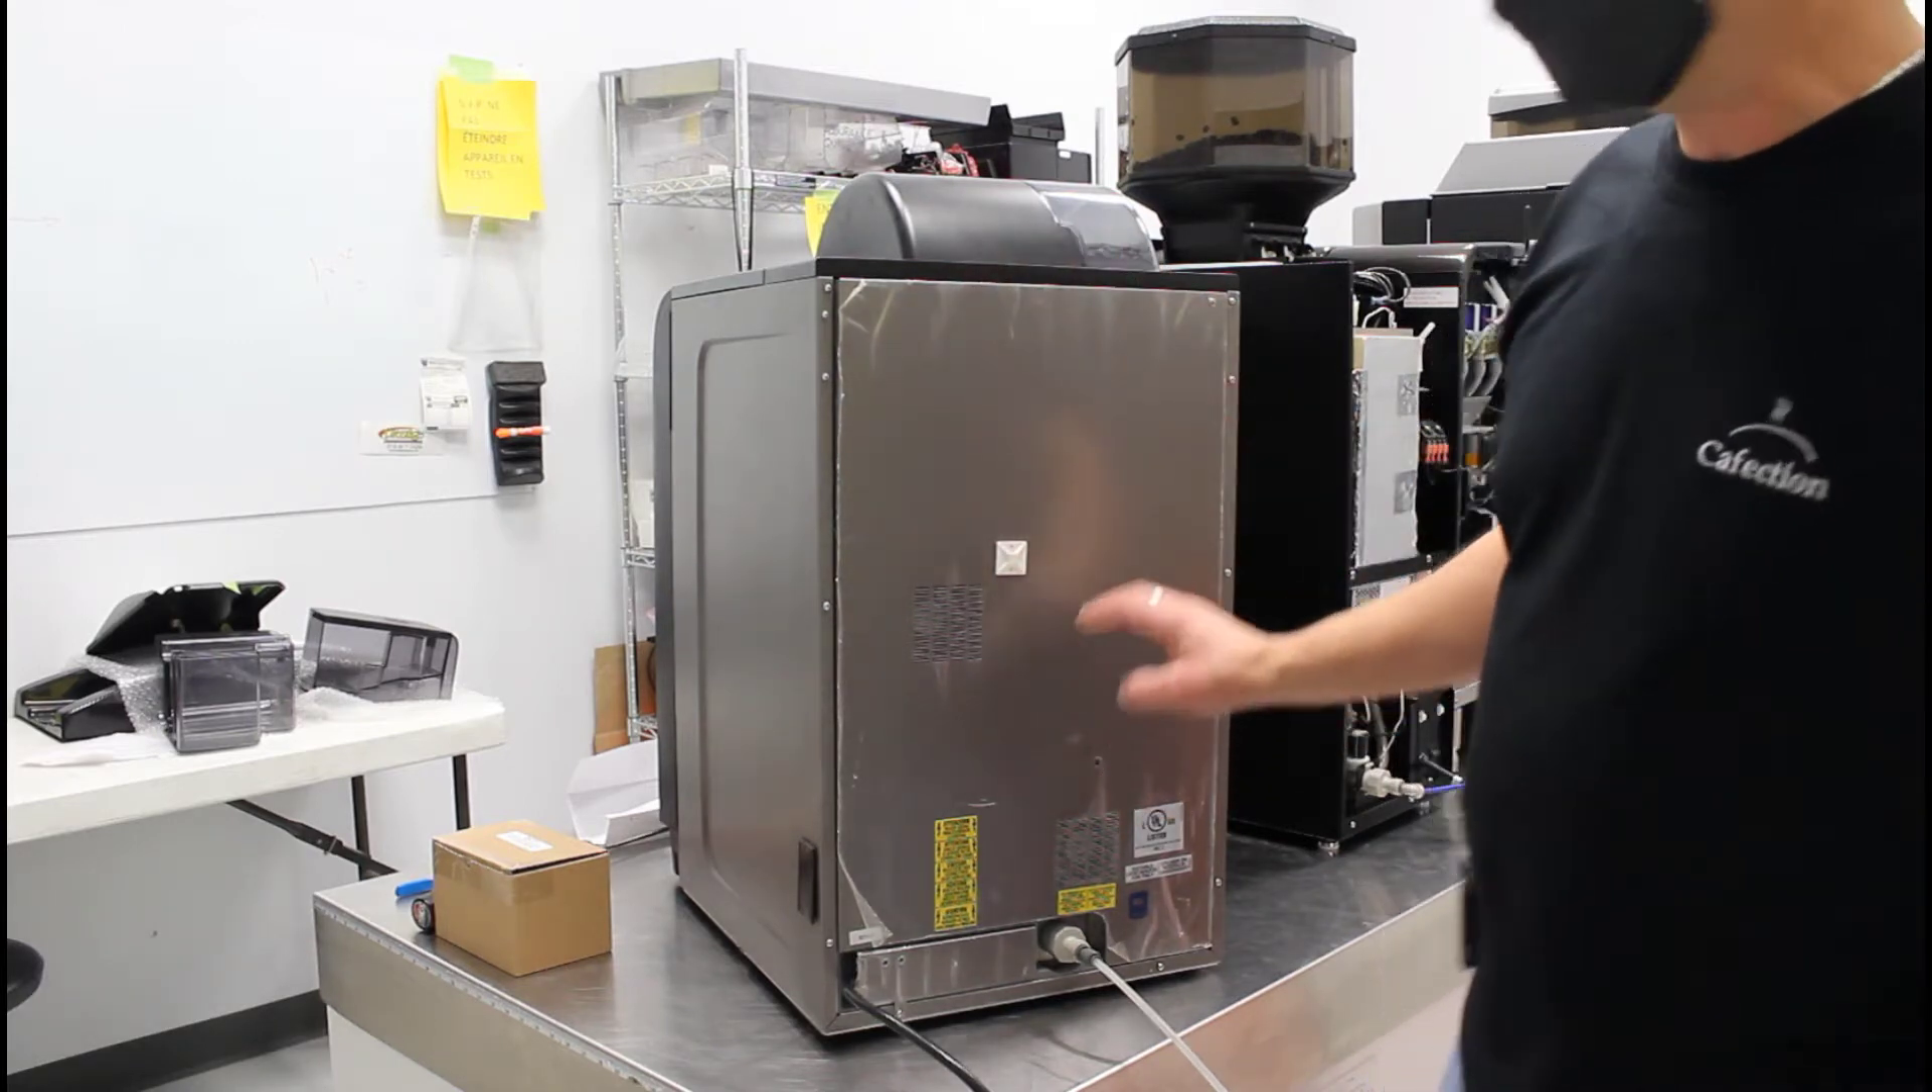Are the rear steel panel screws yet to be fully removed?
Yes.